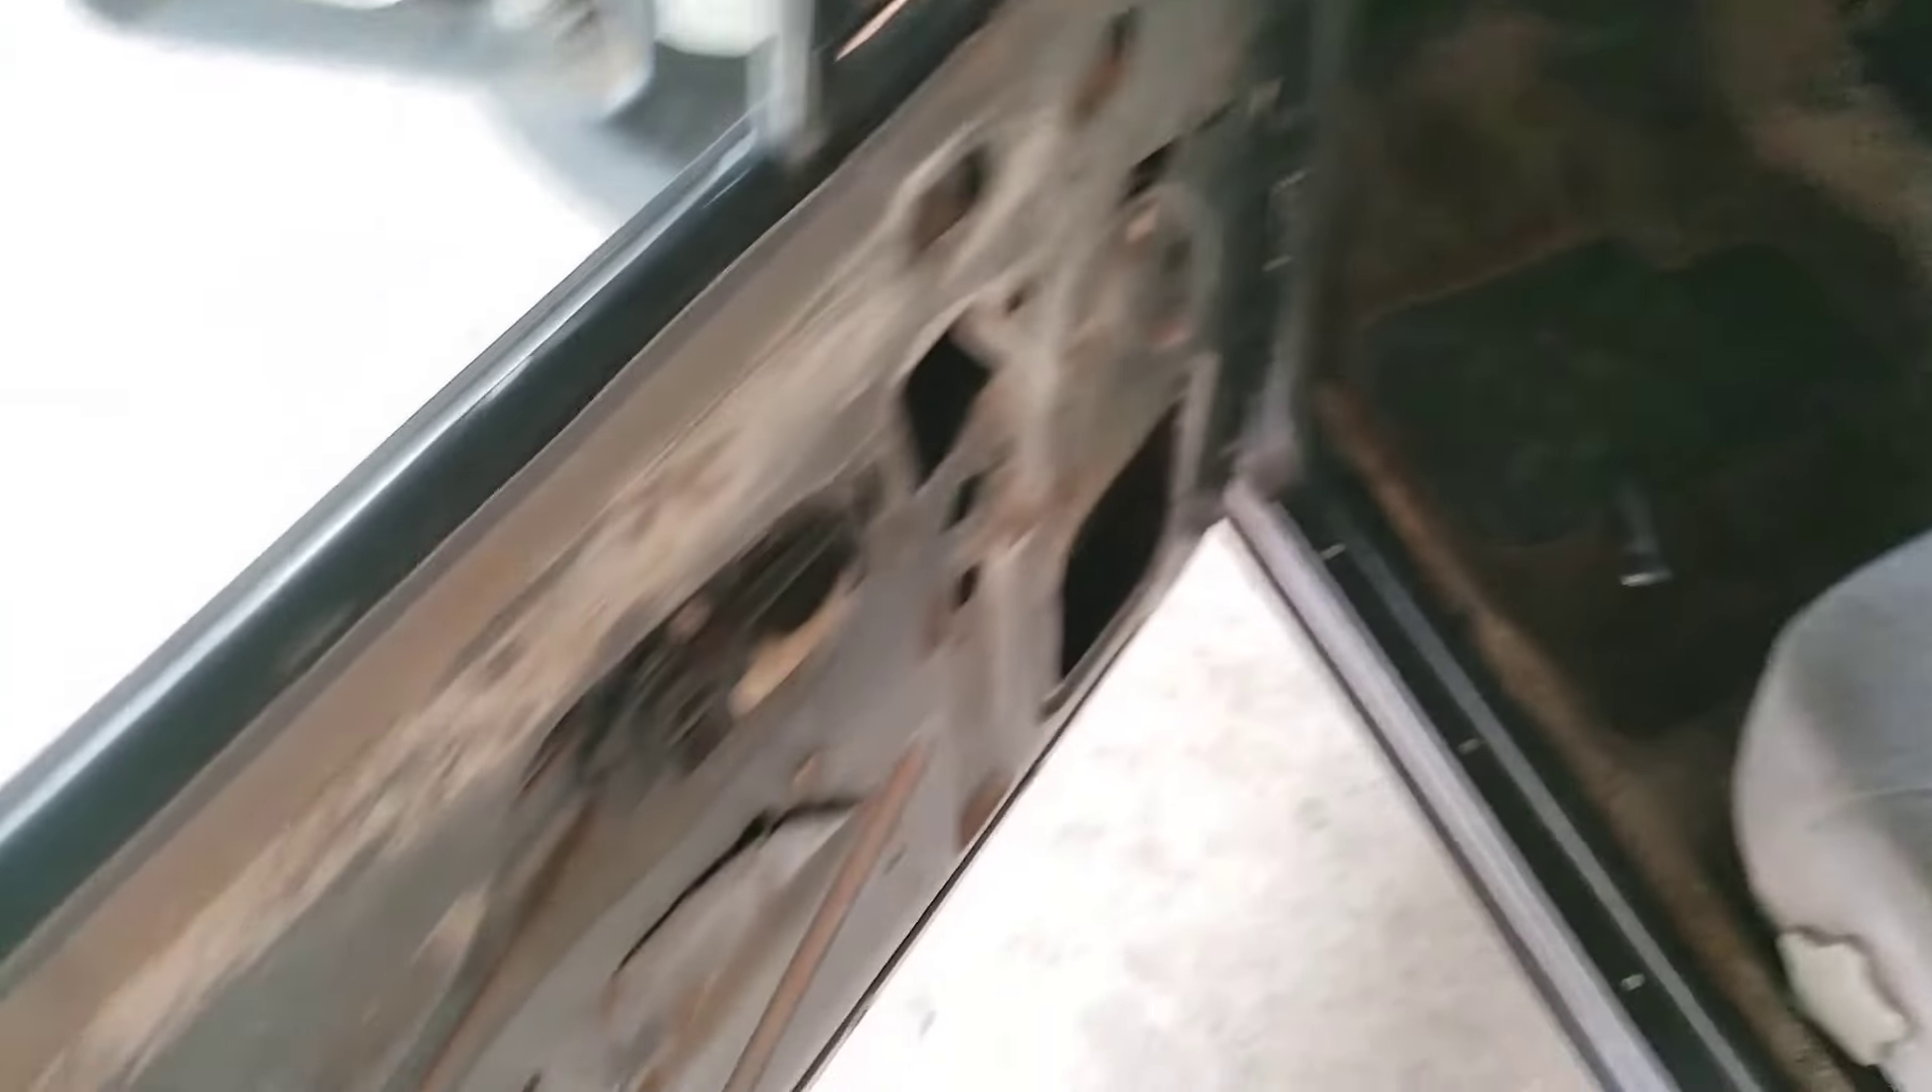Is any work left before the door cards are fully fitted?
Yes.